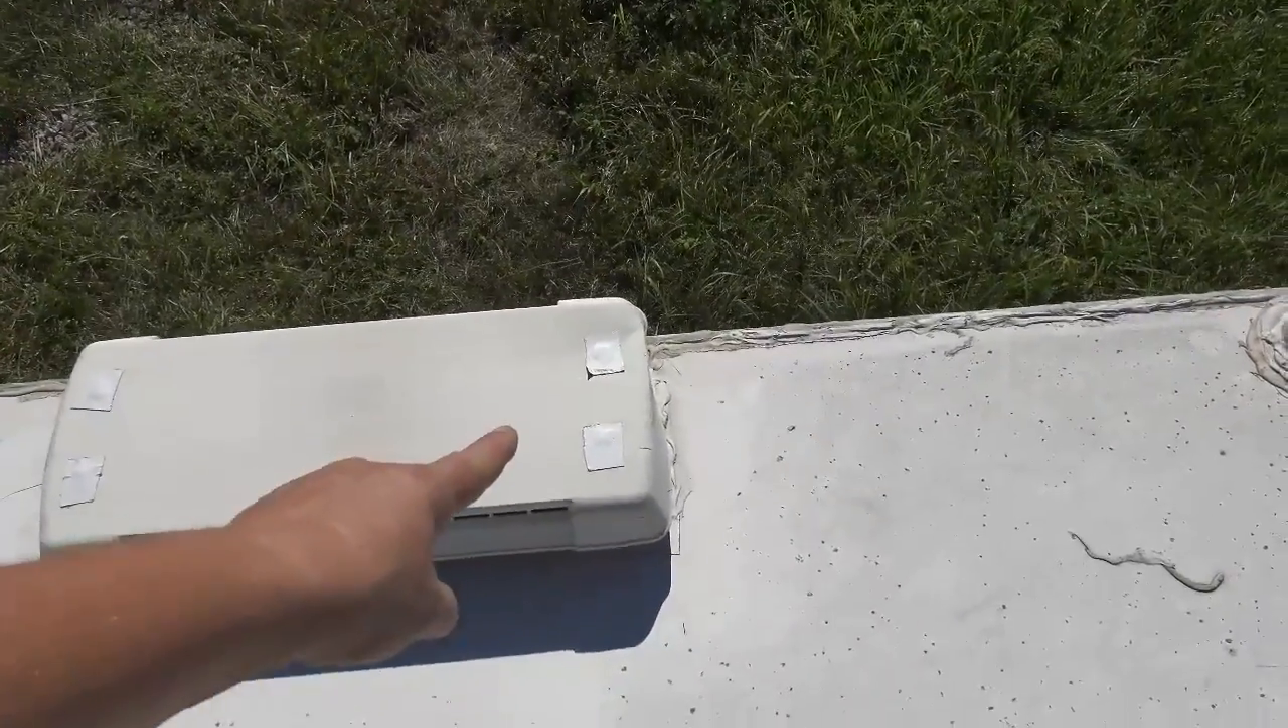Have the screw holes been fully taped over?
Yes.